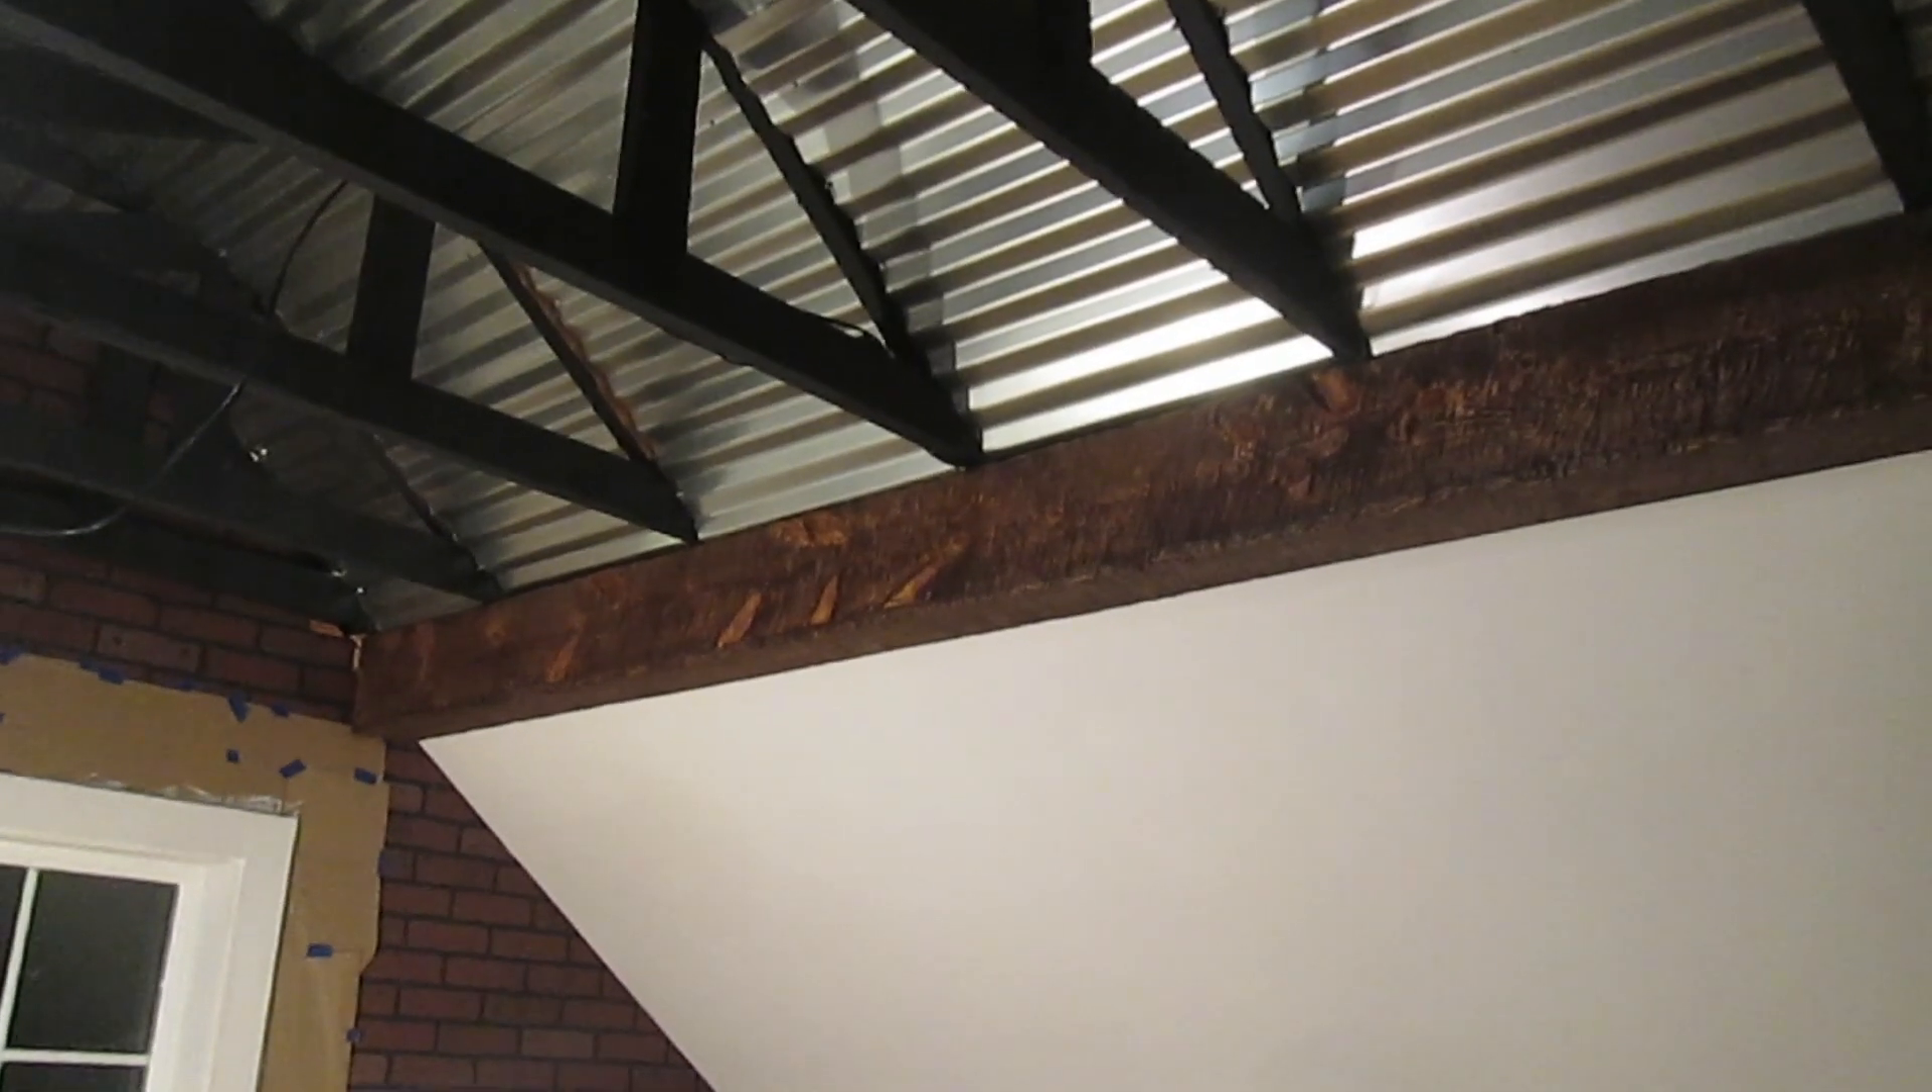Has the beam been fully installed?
Yes.